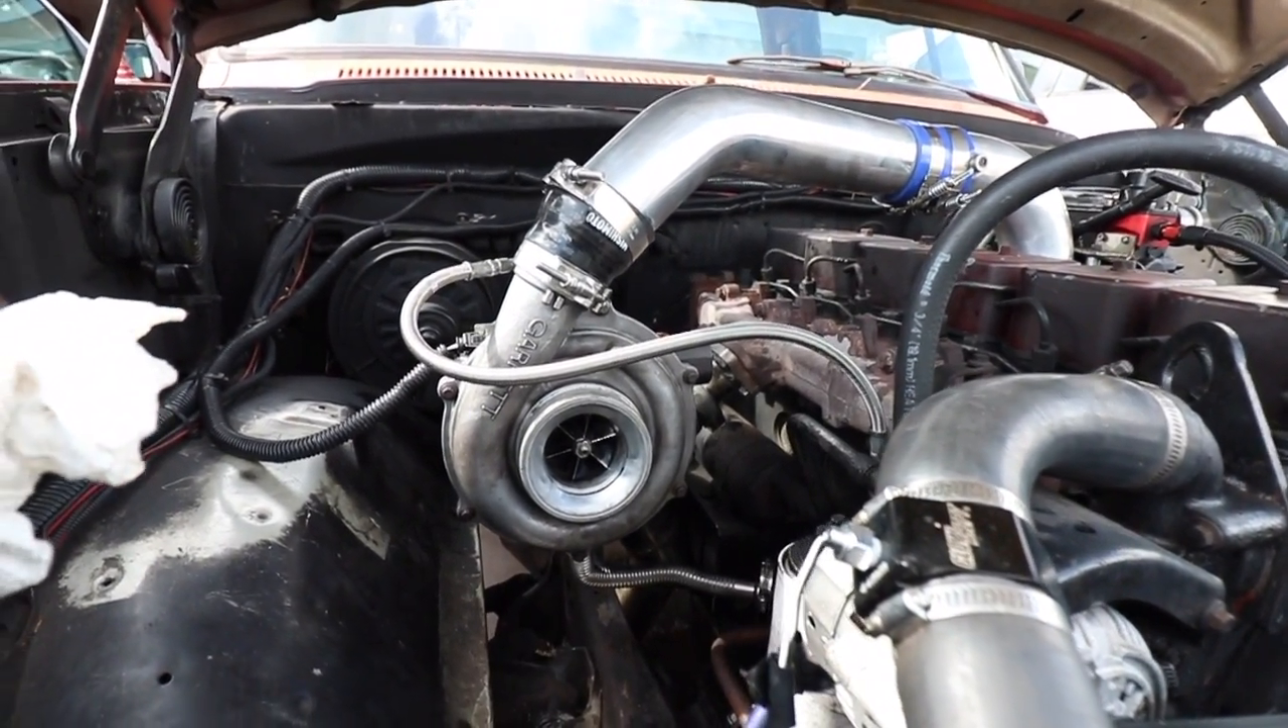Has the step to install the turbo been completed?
Yes.